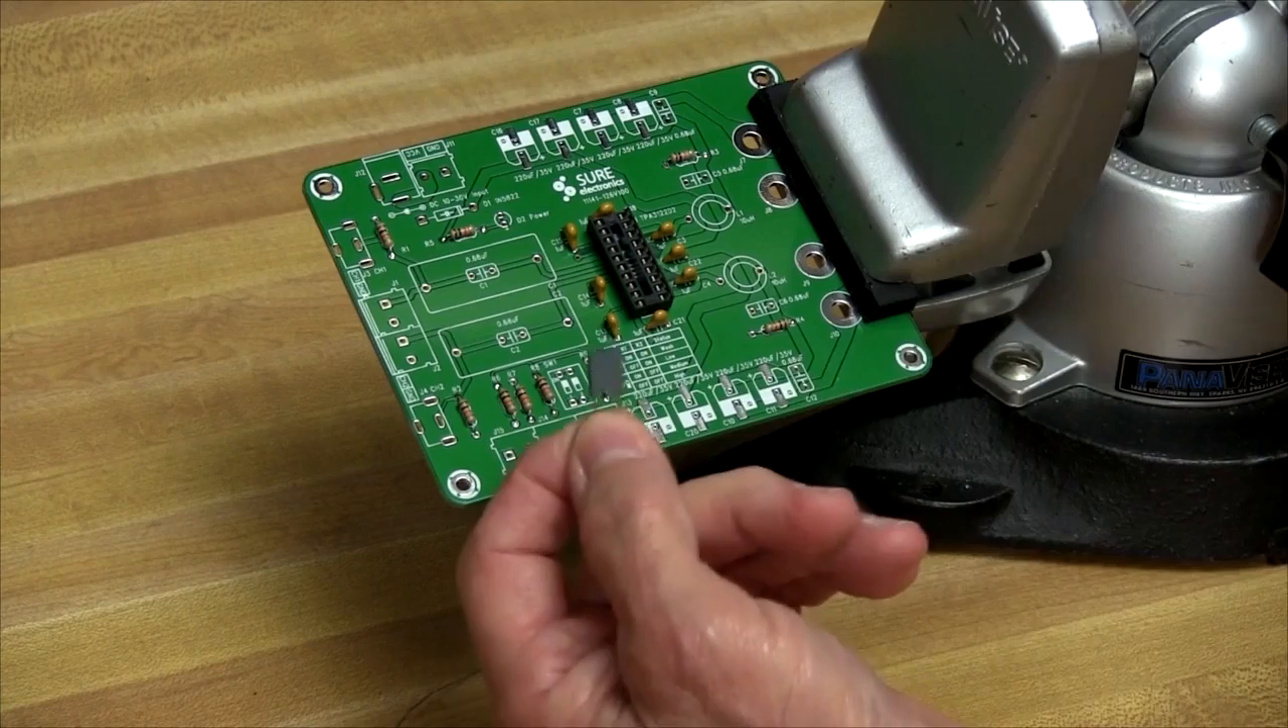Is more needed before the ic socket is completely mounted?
No.